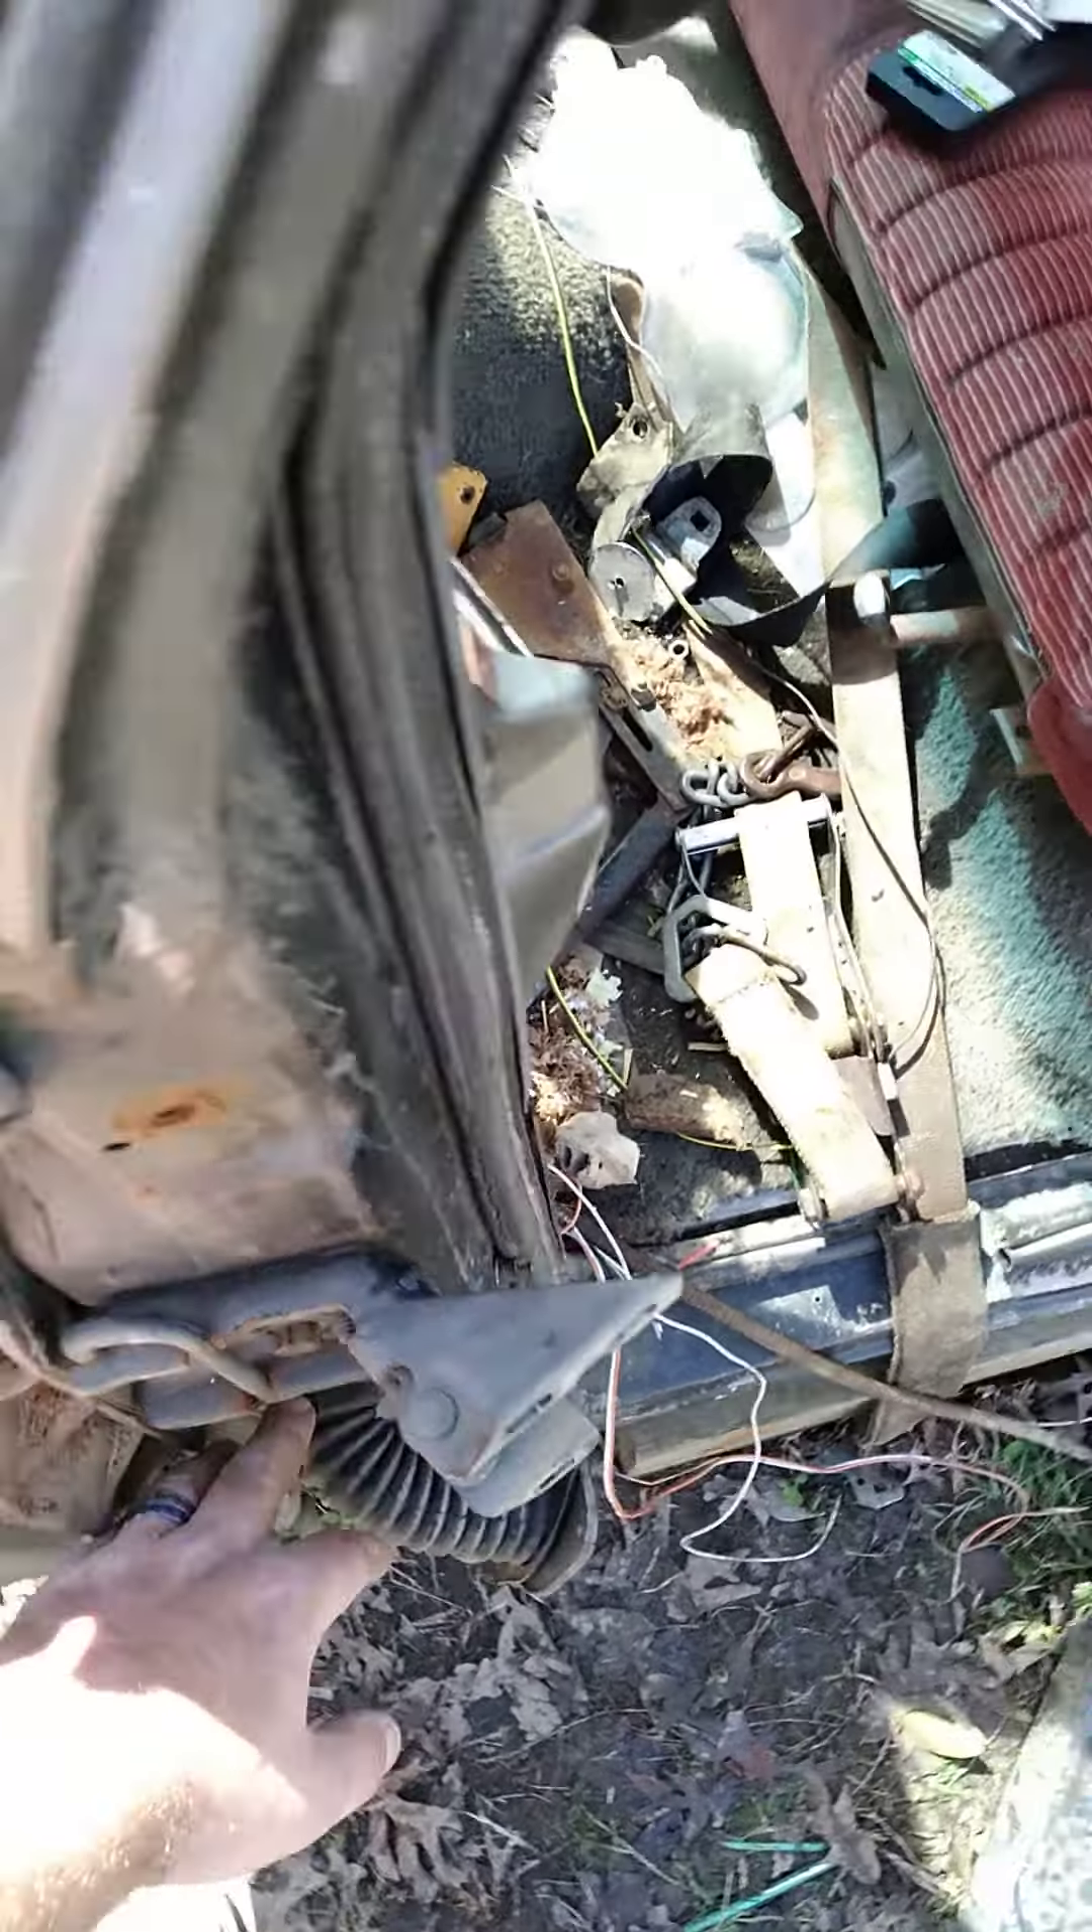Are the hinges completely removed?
No.